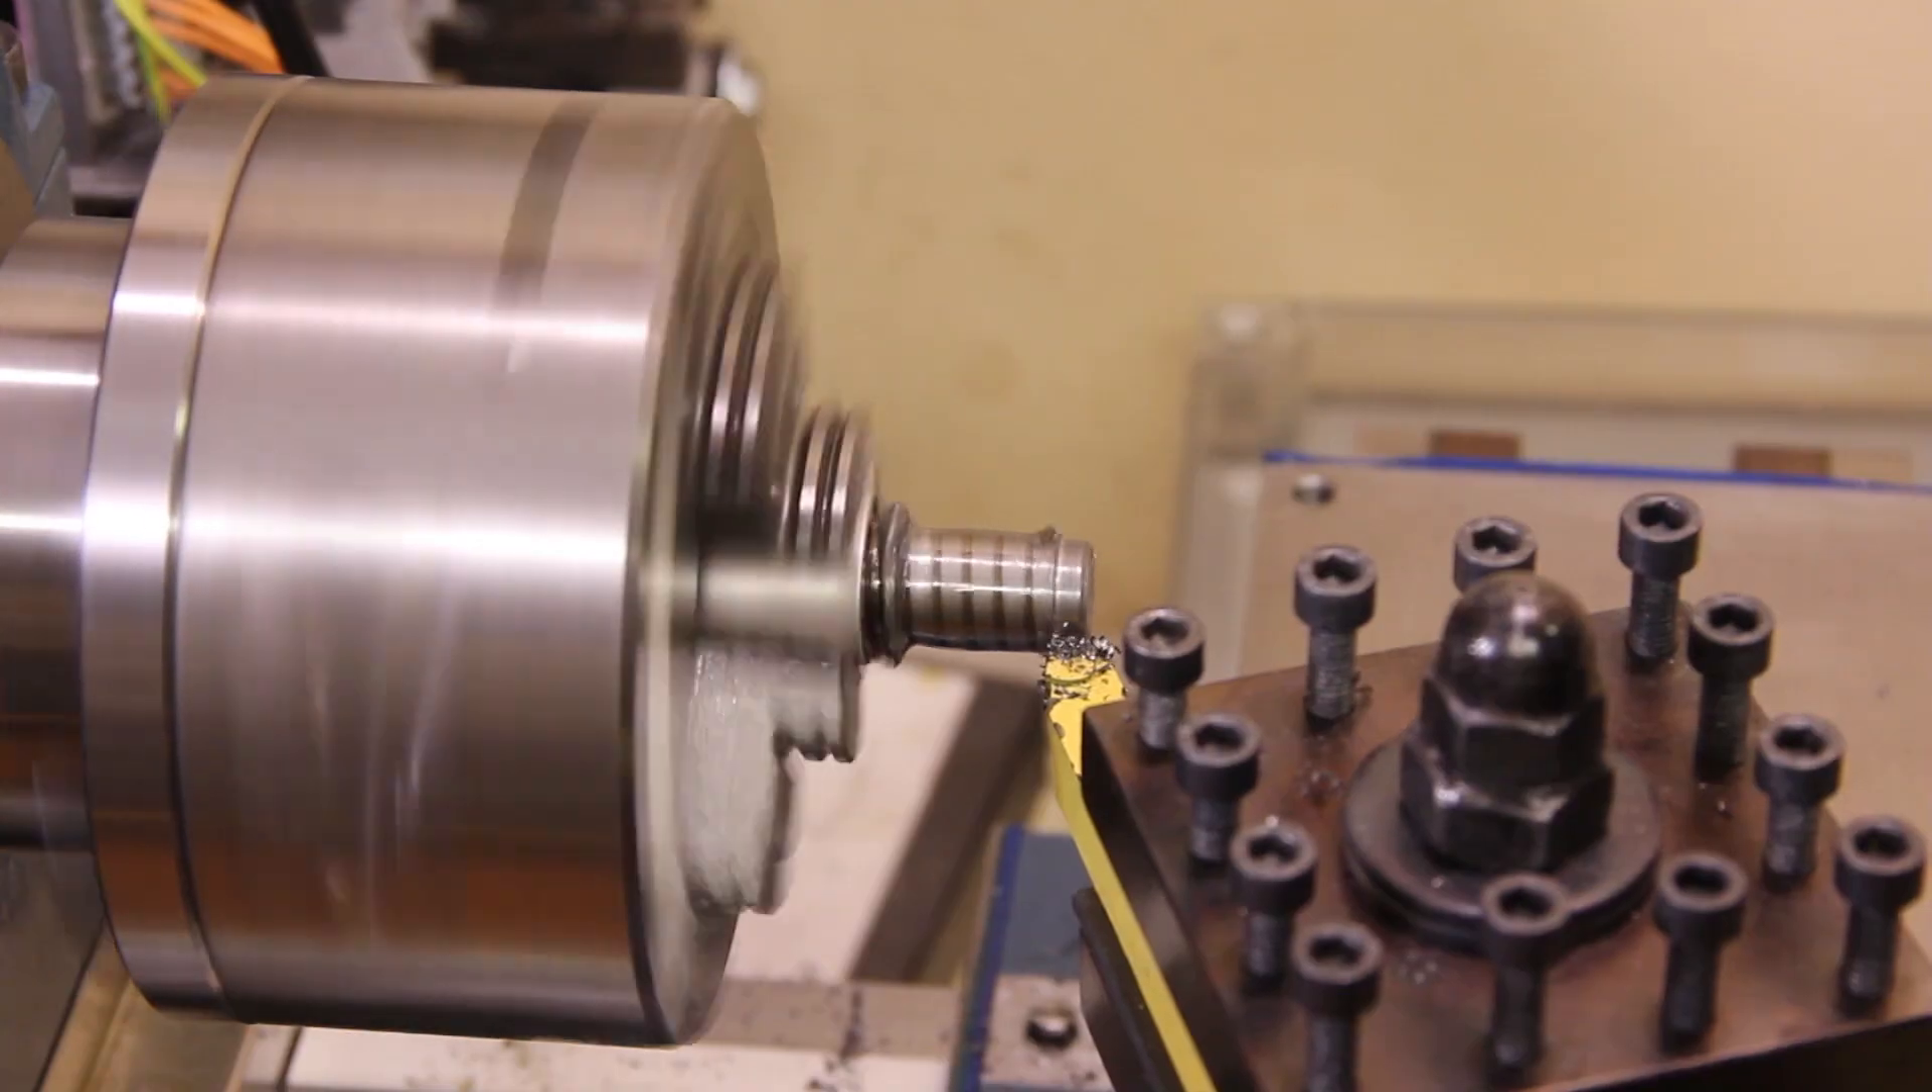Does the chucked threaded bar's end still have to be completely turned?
Yes.